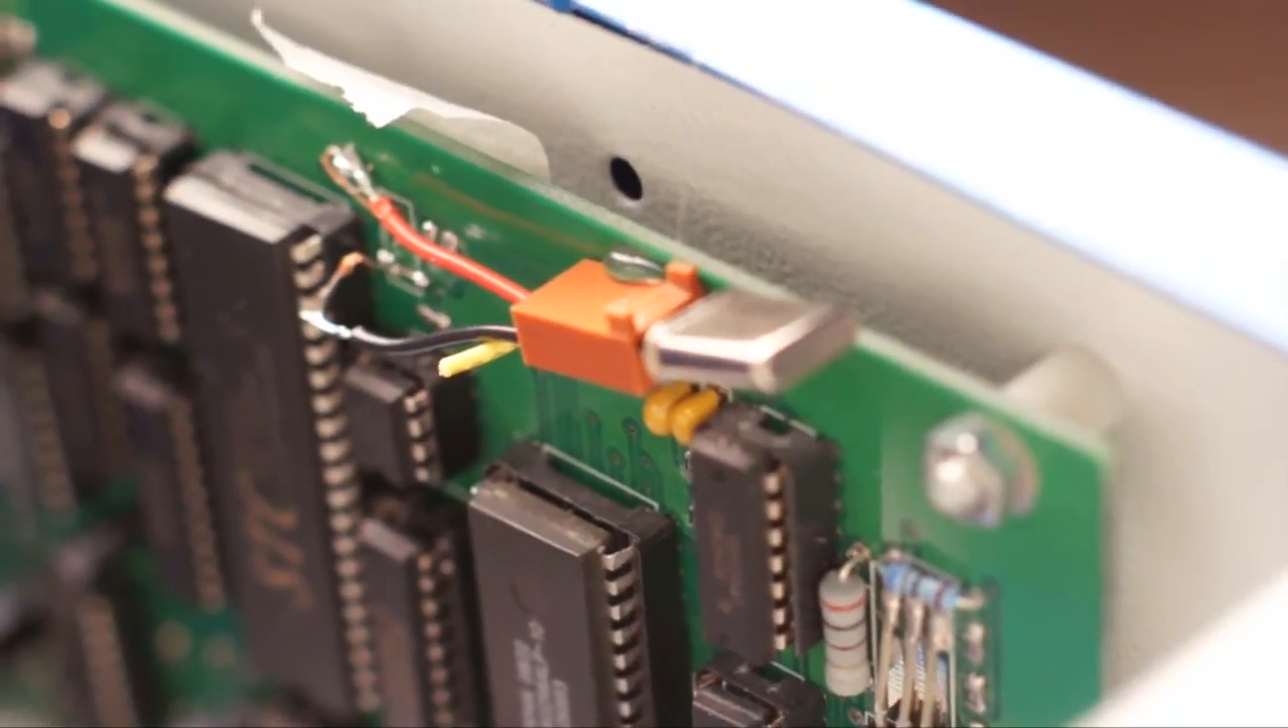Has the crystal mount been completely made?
Yes.